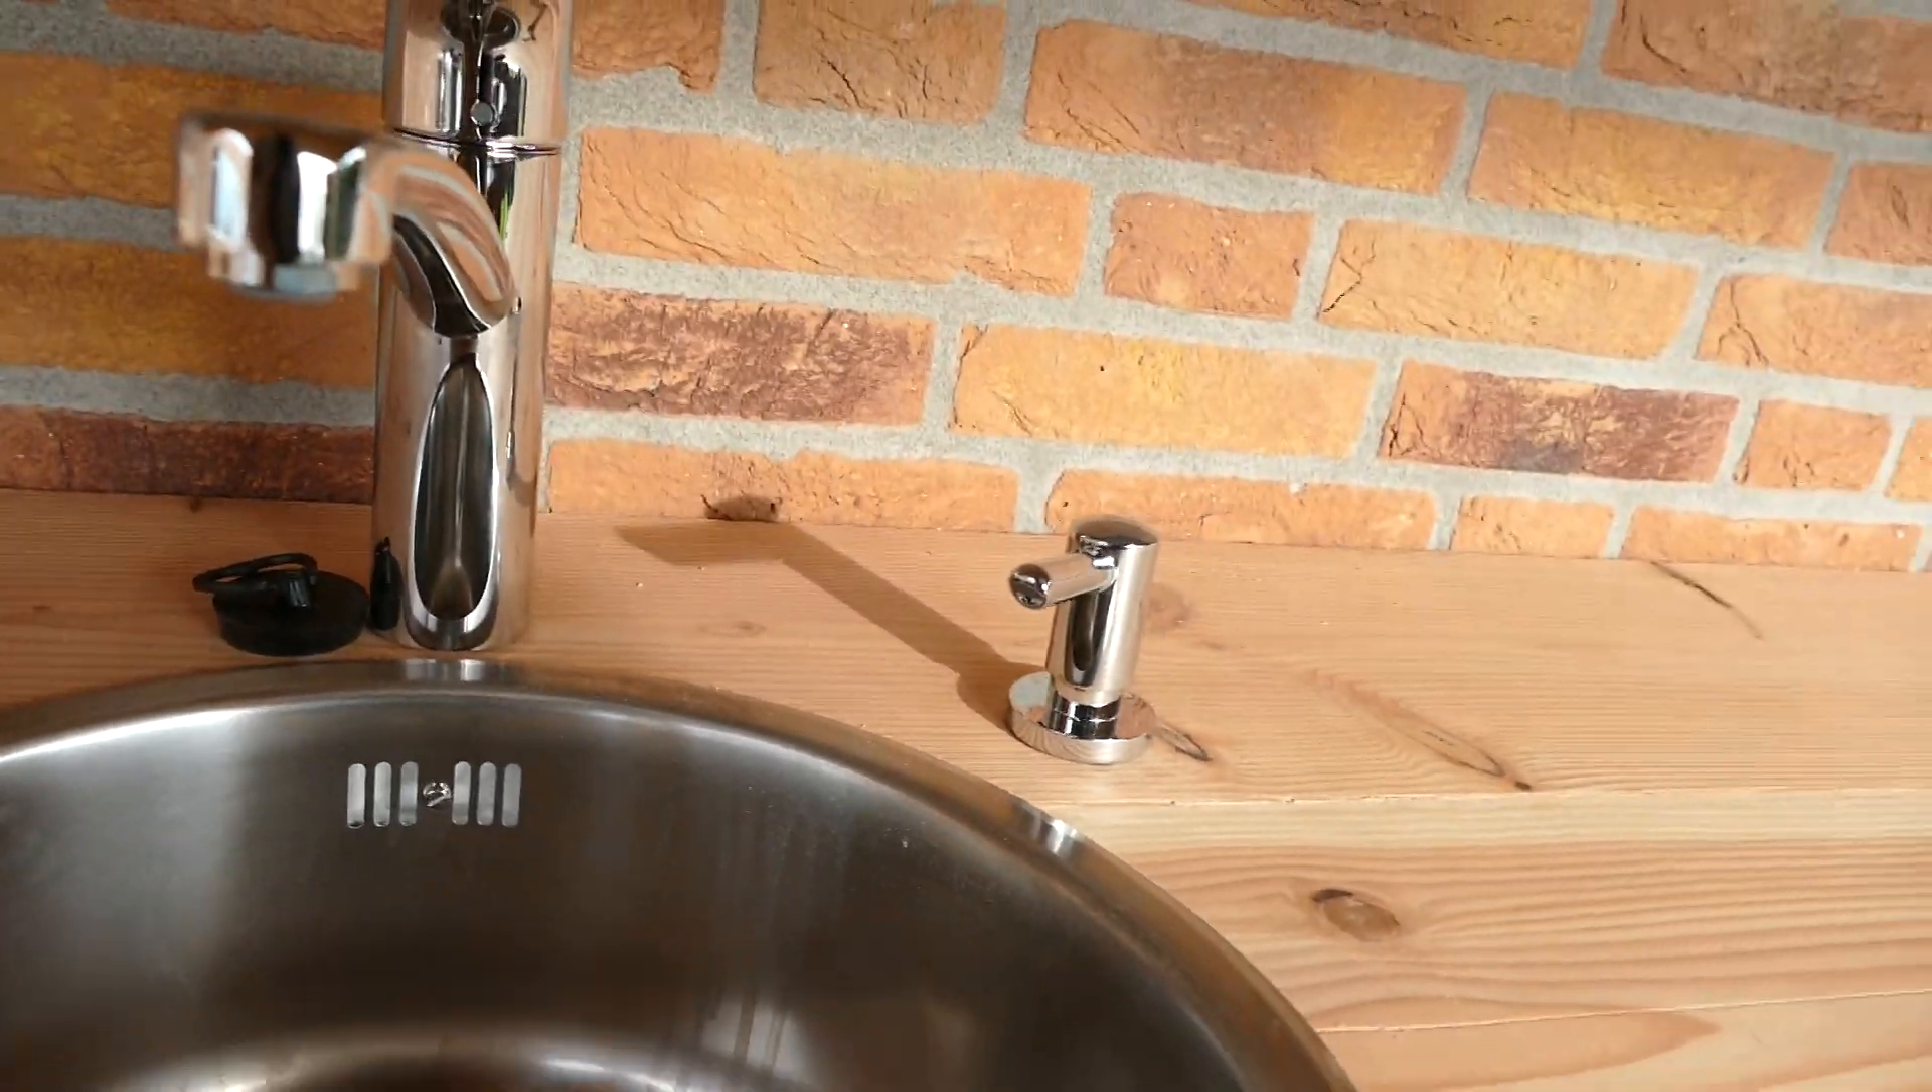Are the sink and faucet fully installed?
Yes.